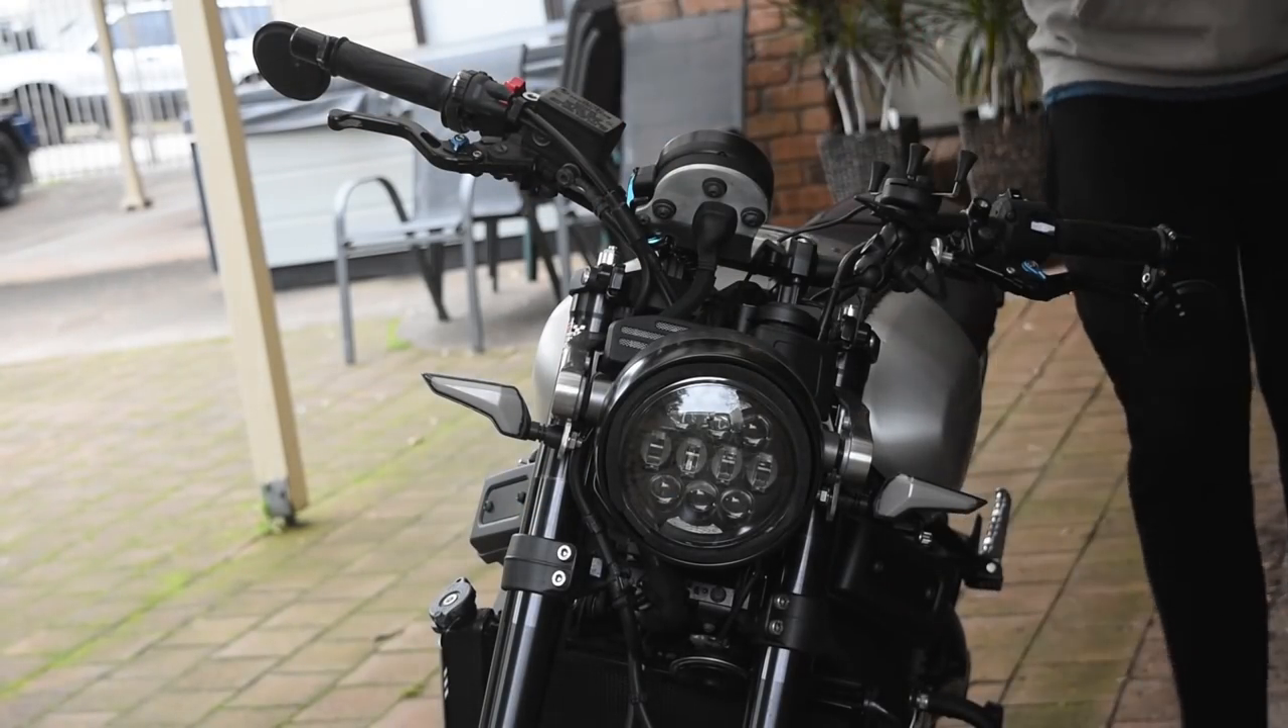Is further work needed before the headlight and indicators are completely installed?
No.